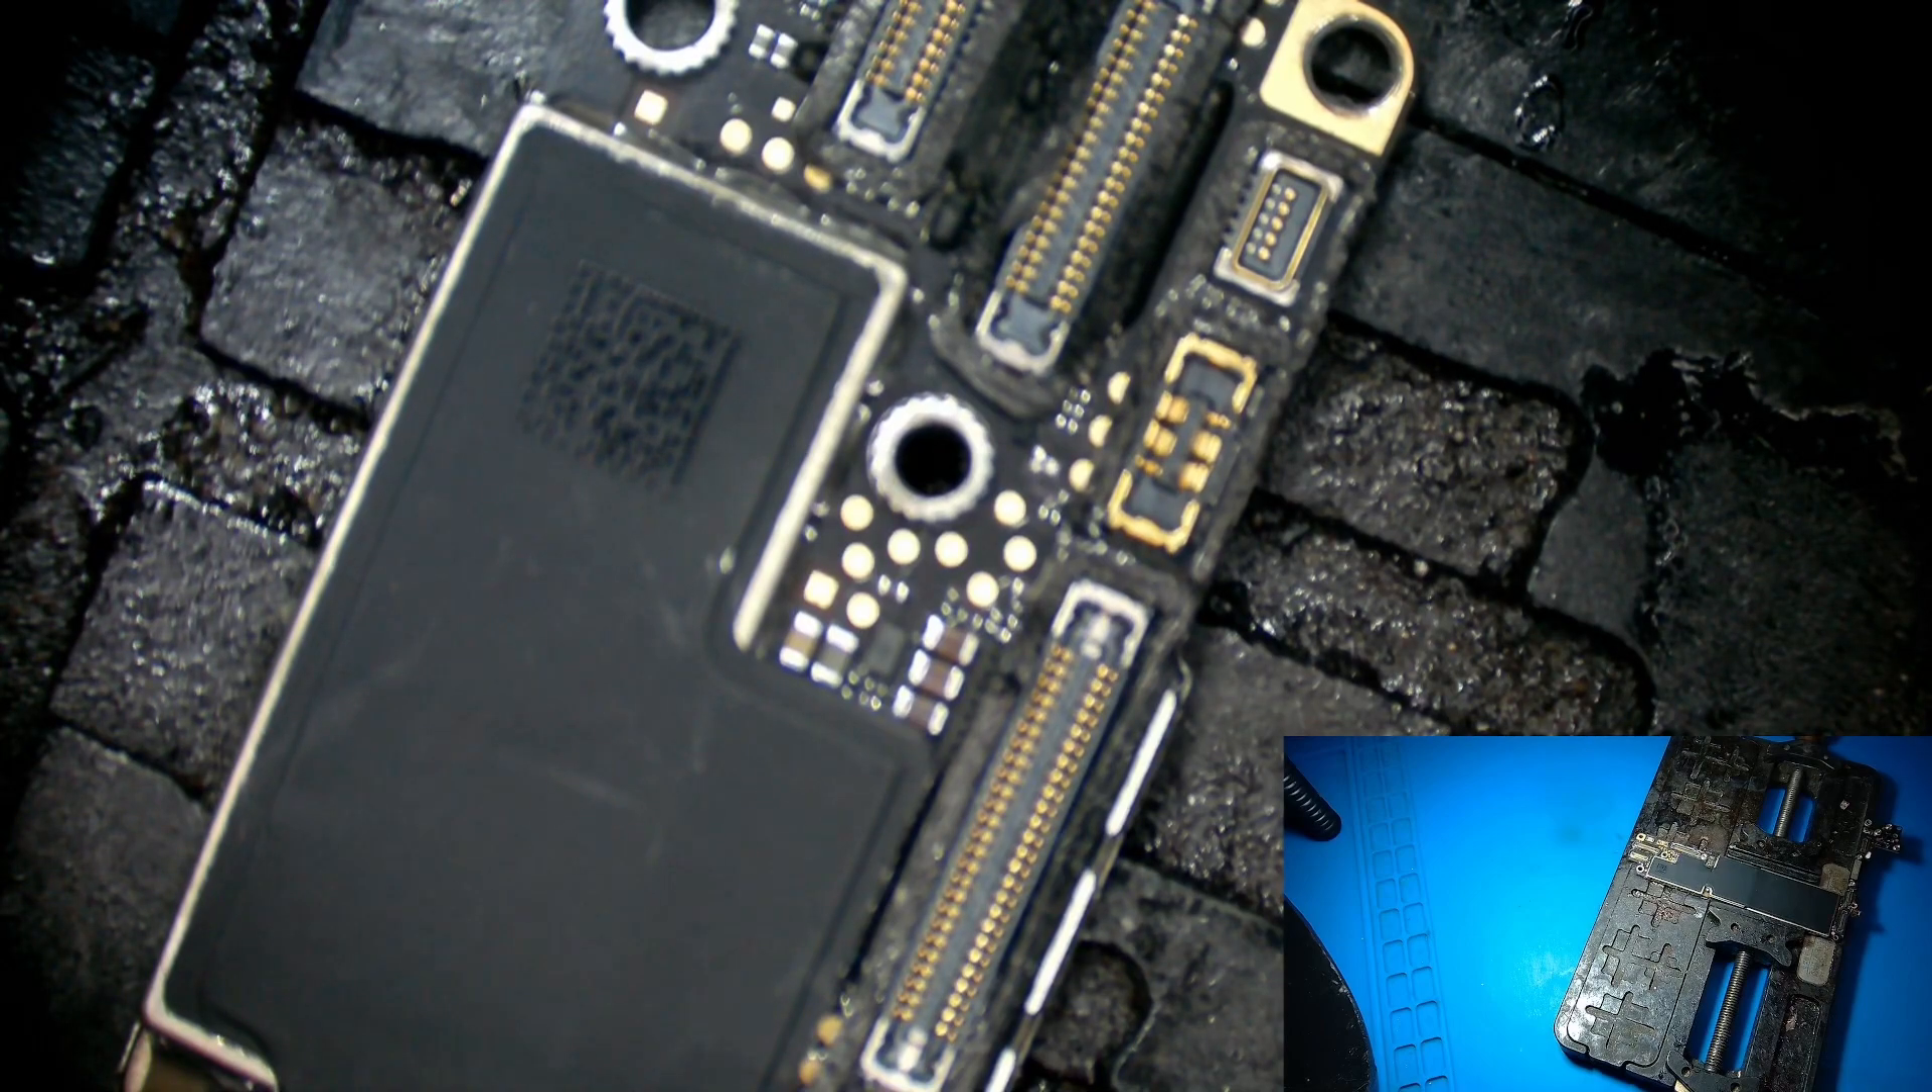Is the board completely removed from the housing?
Yes.